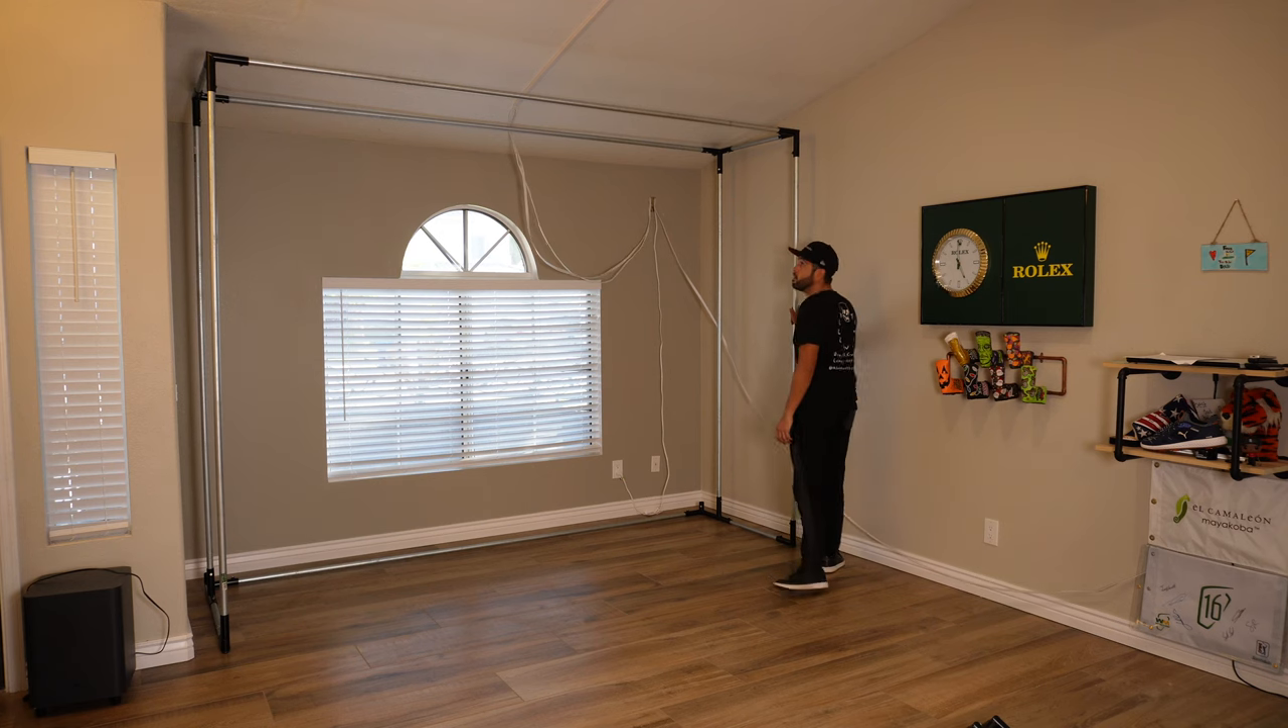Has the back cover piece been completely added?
No.